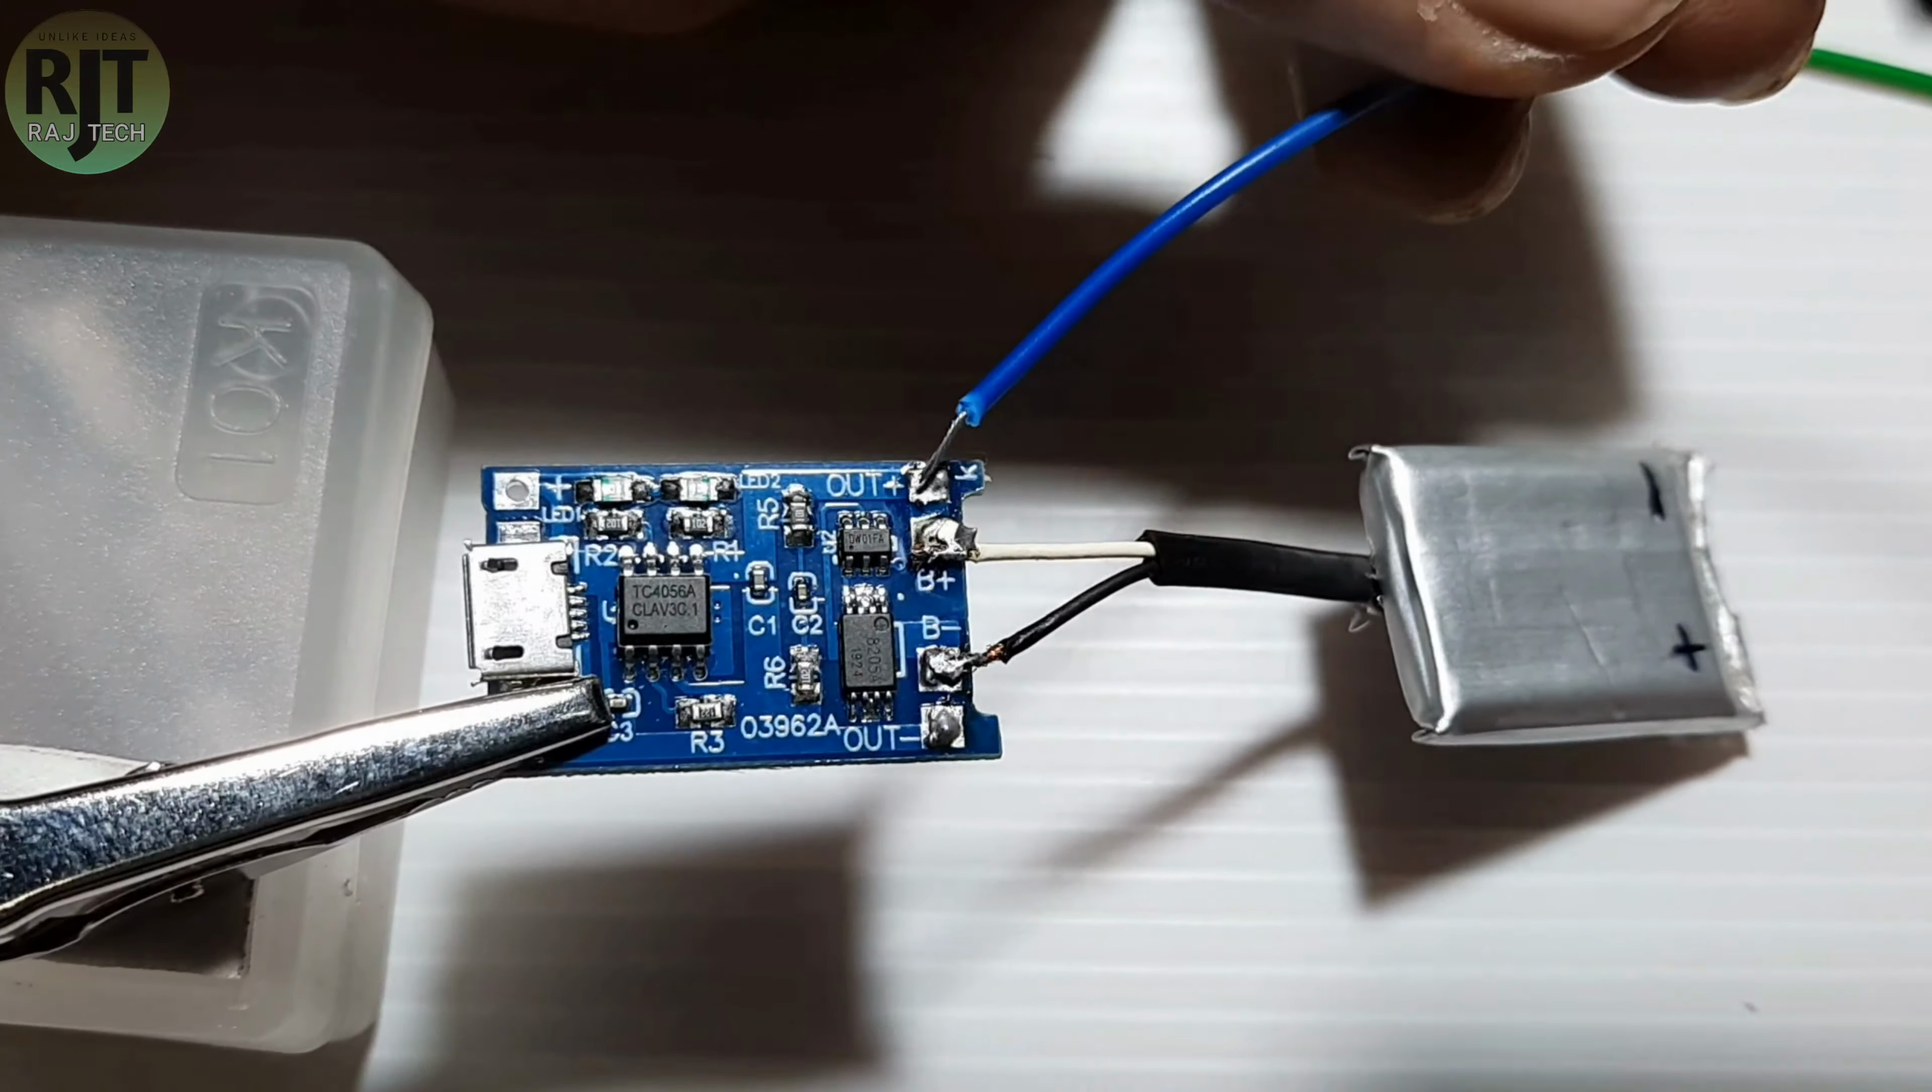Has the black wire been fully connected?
Yes.